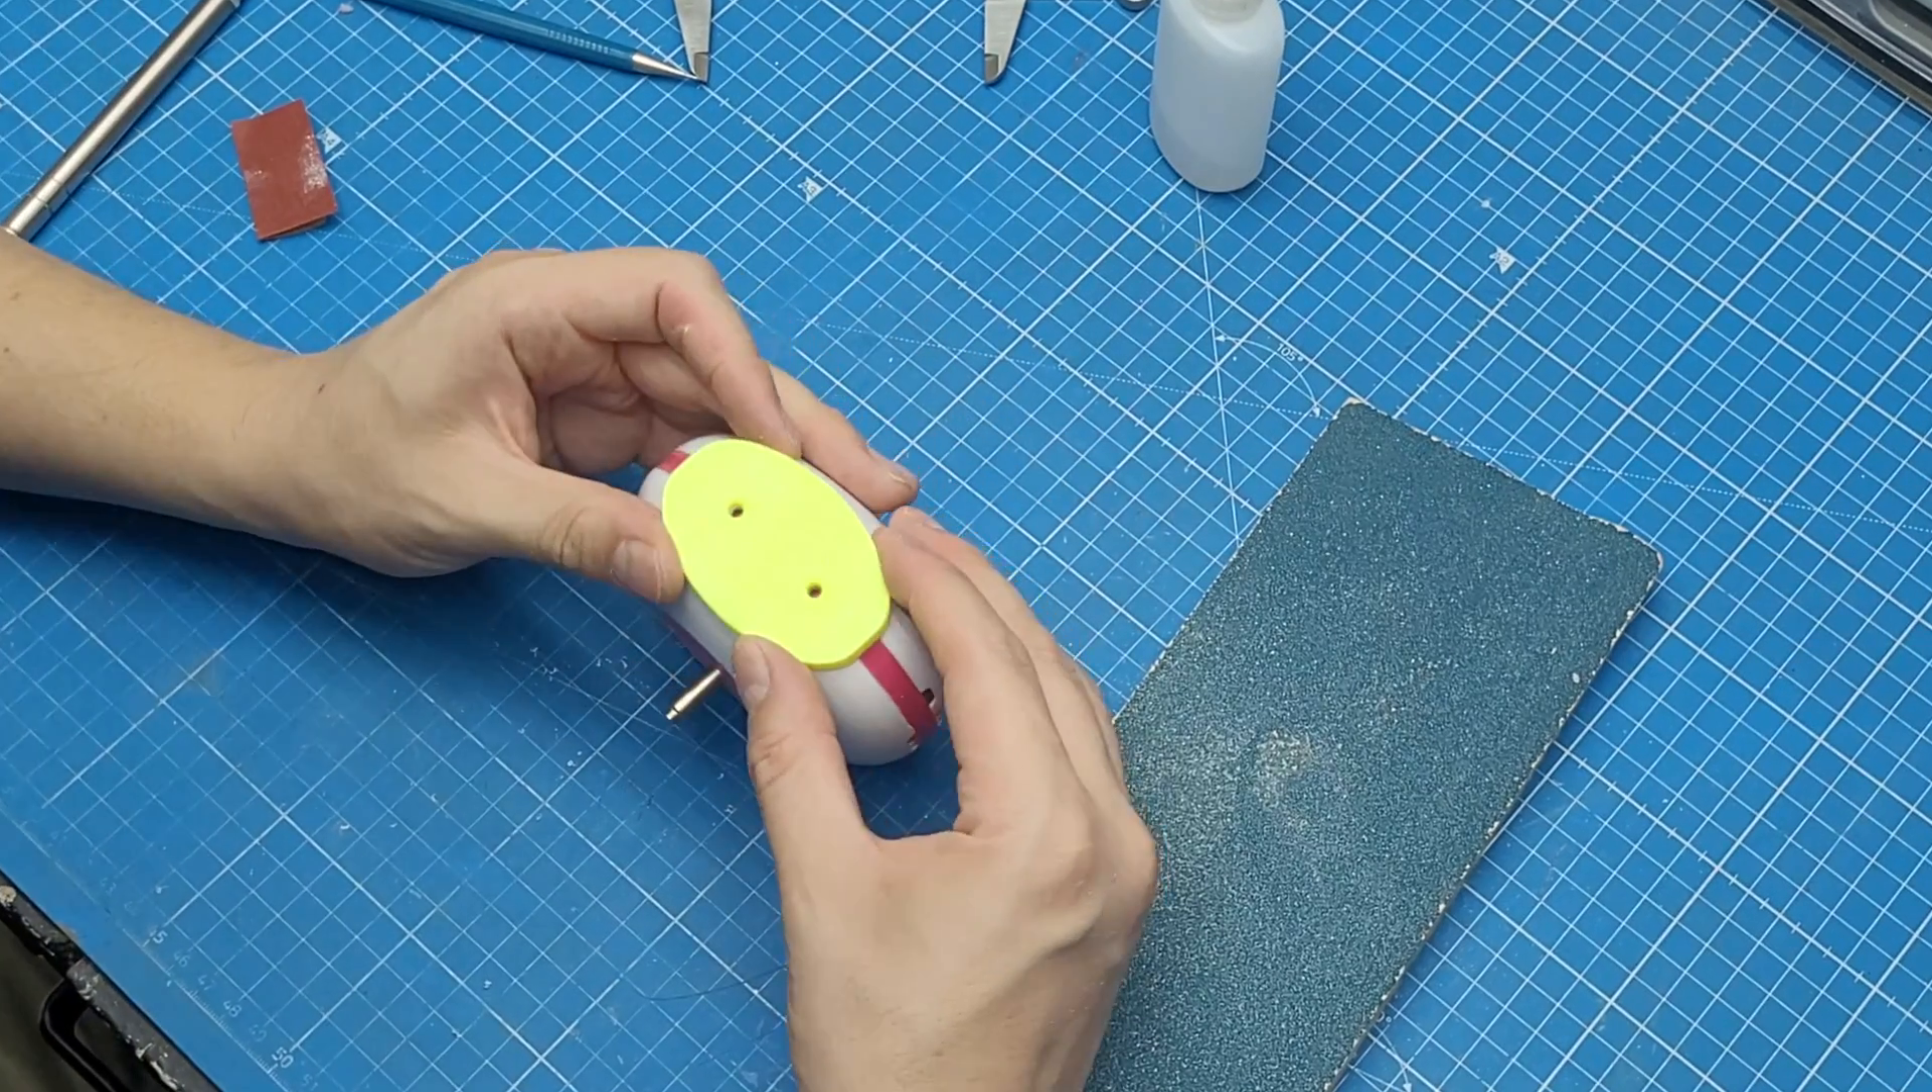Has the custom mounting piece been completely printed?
Yes.